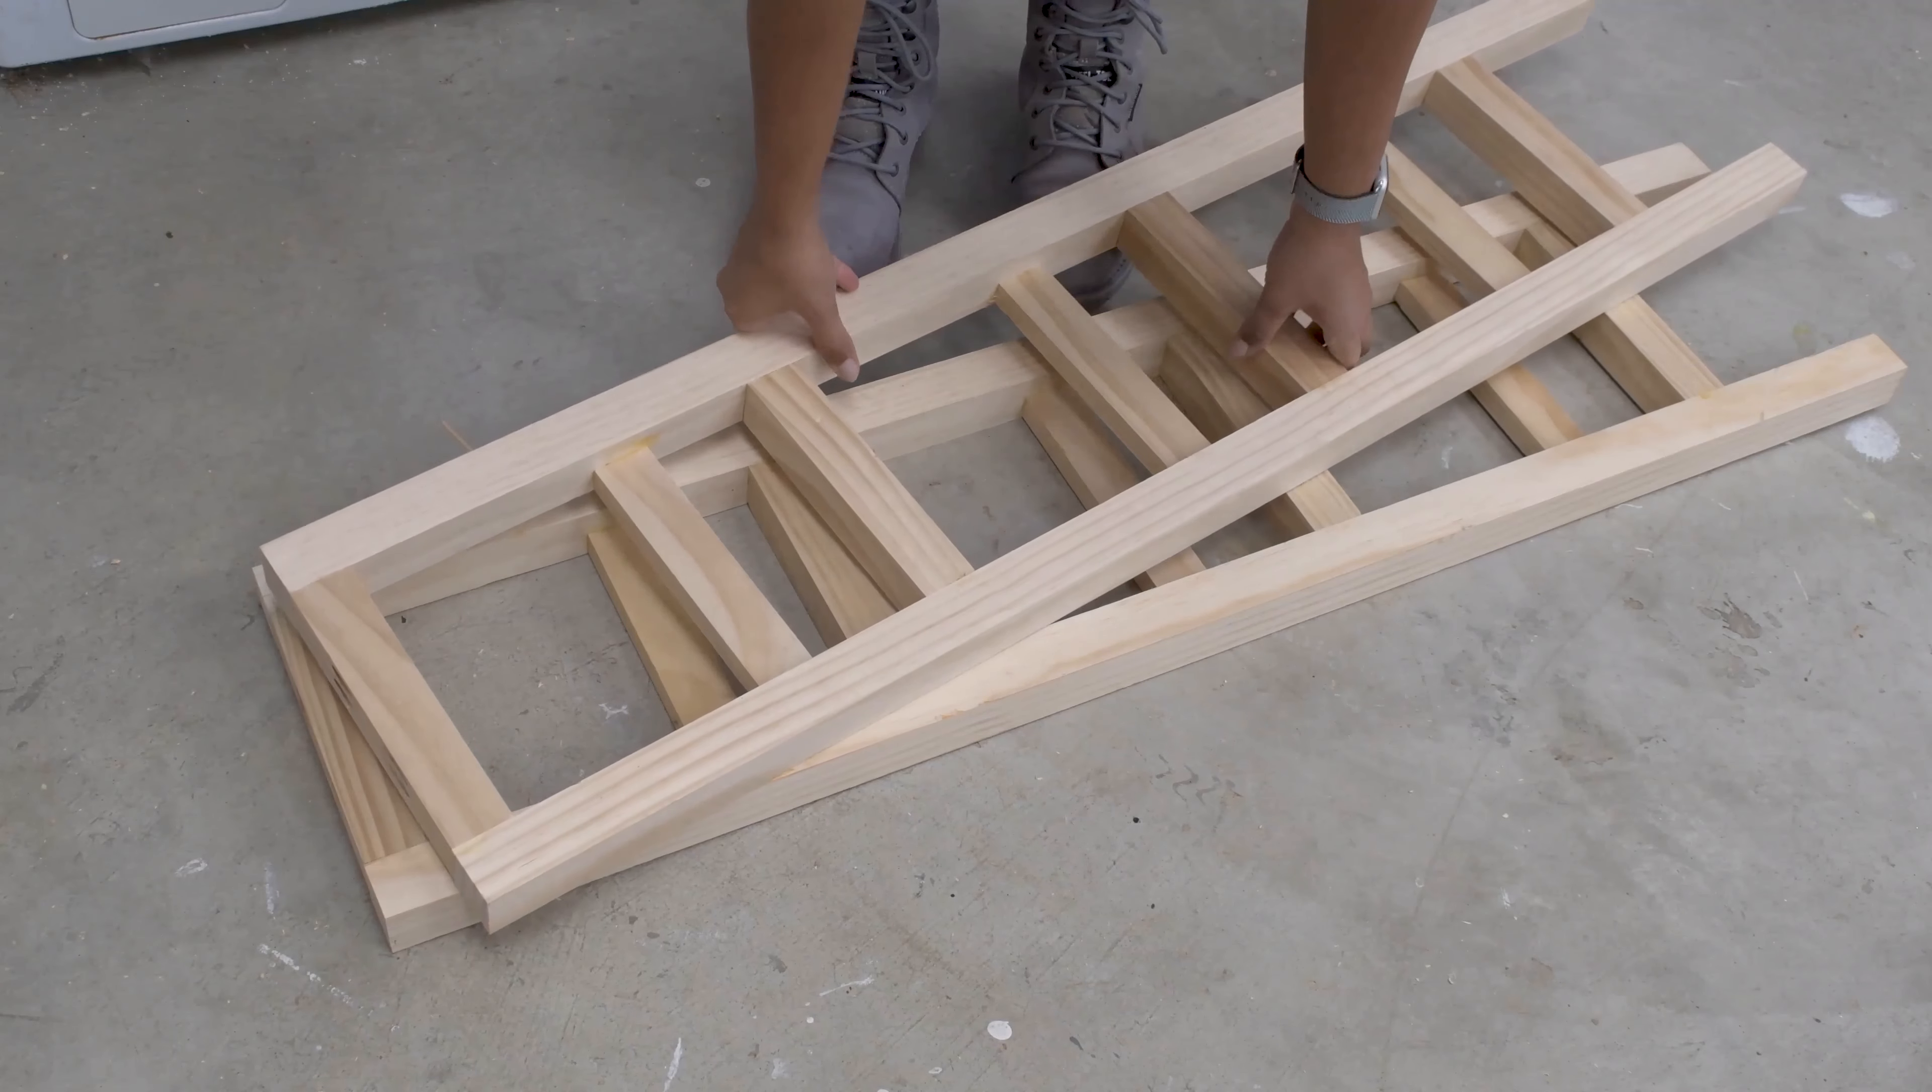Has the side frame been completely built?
Yes.